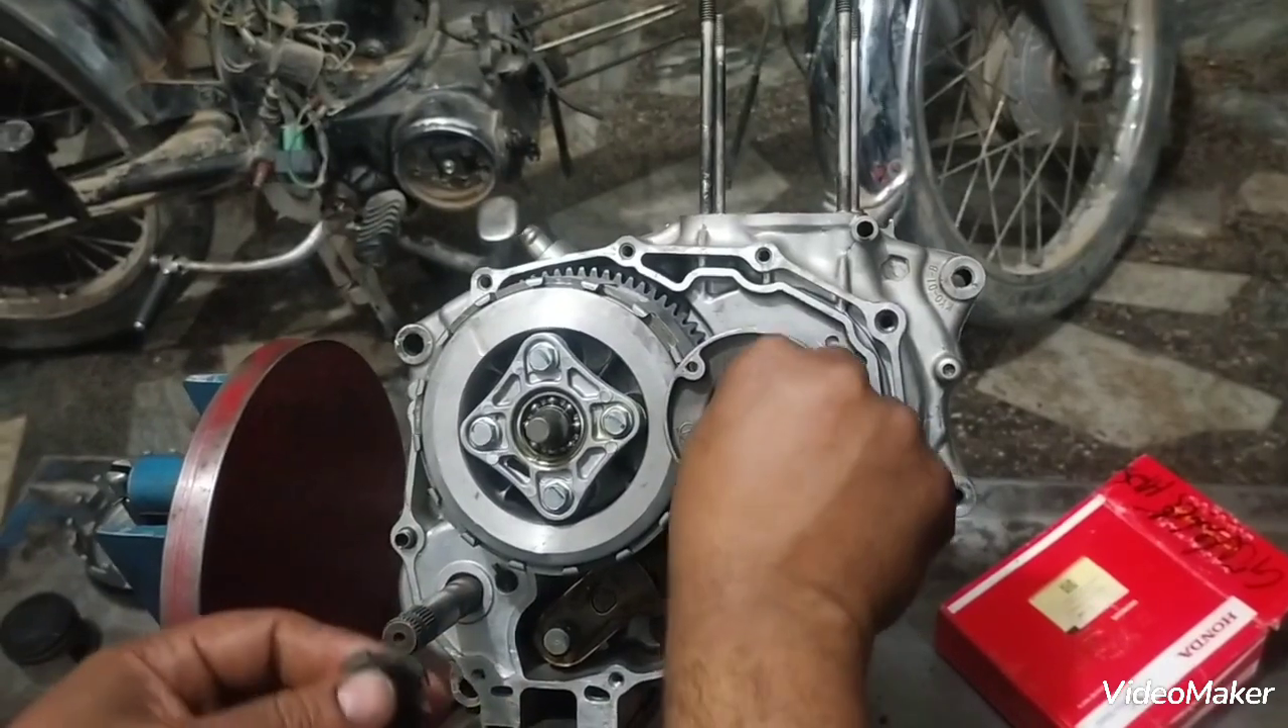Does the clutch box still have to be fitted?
No.